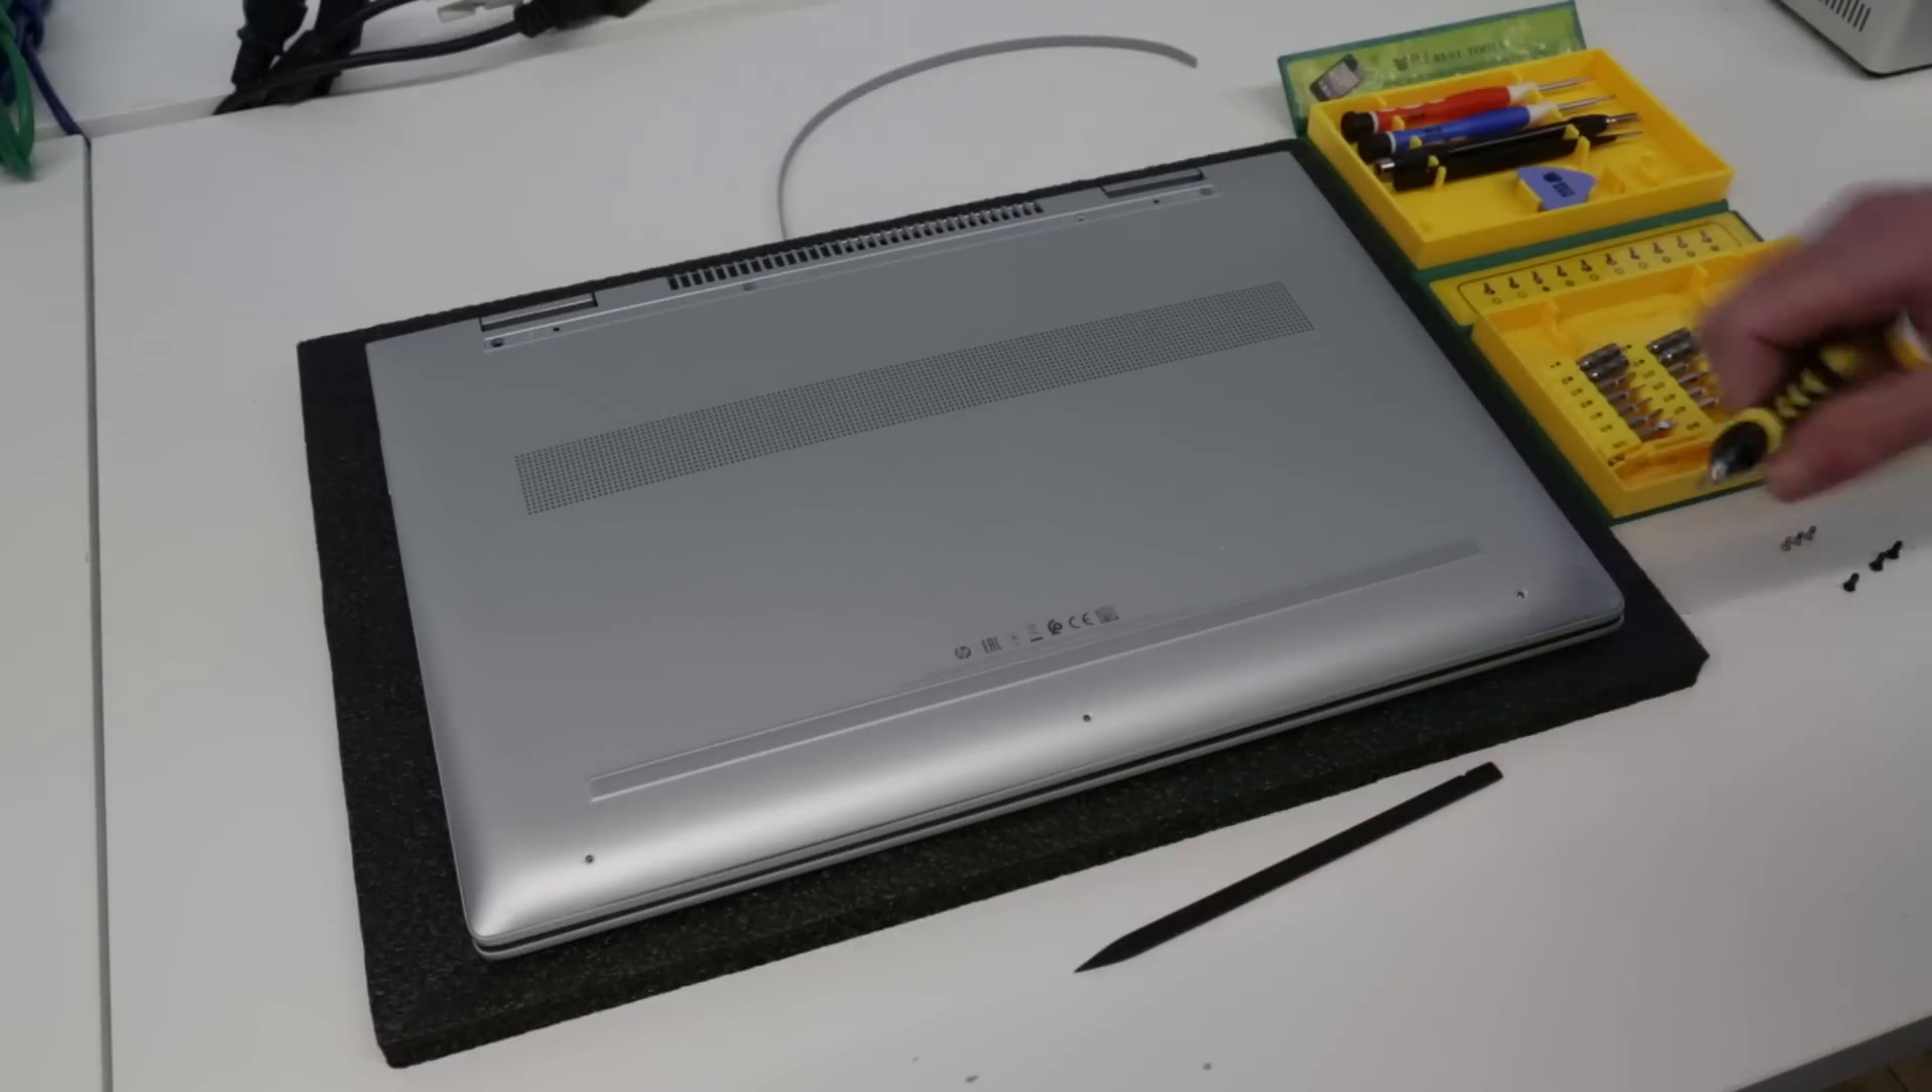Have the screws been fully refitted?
No.